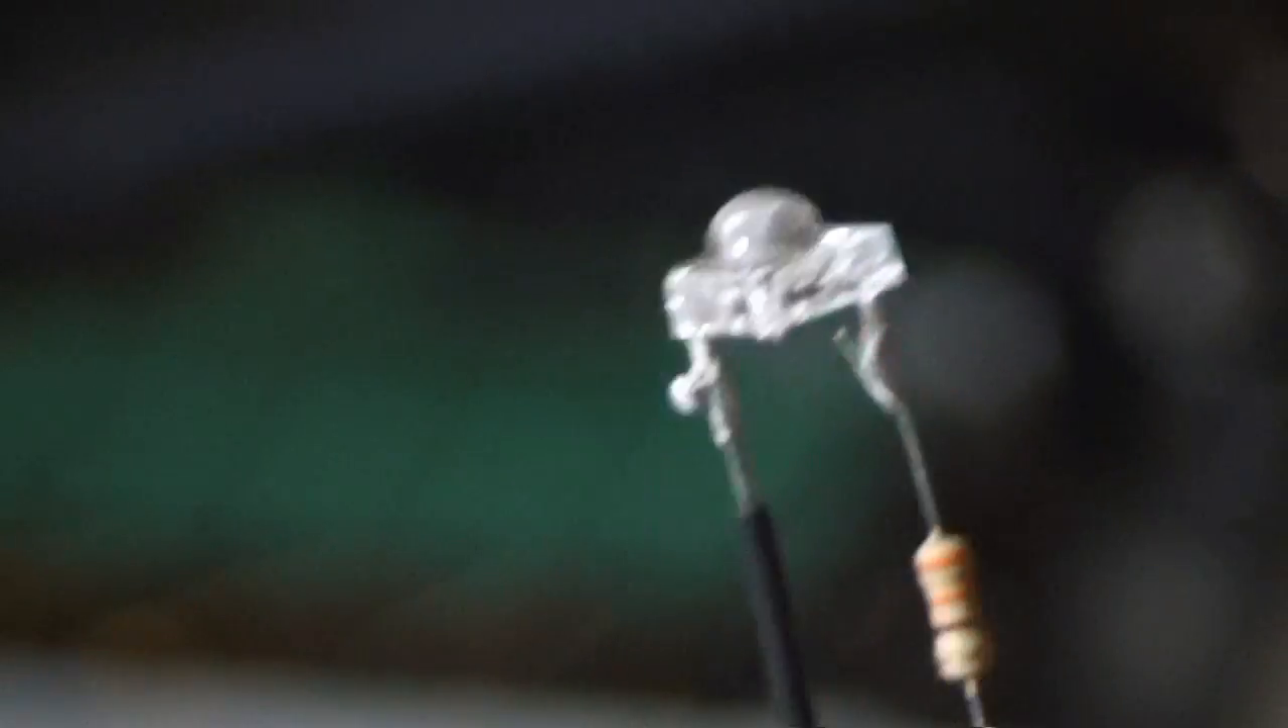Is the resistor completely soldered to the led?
Yes.